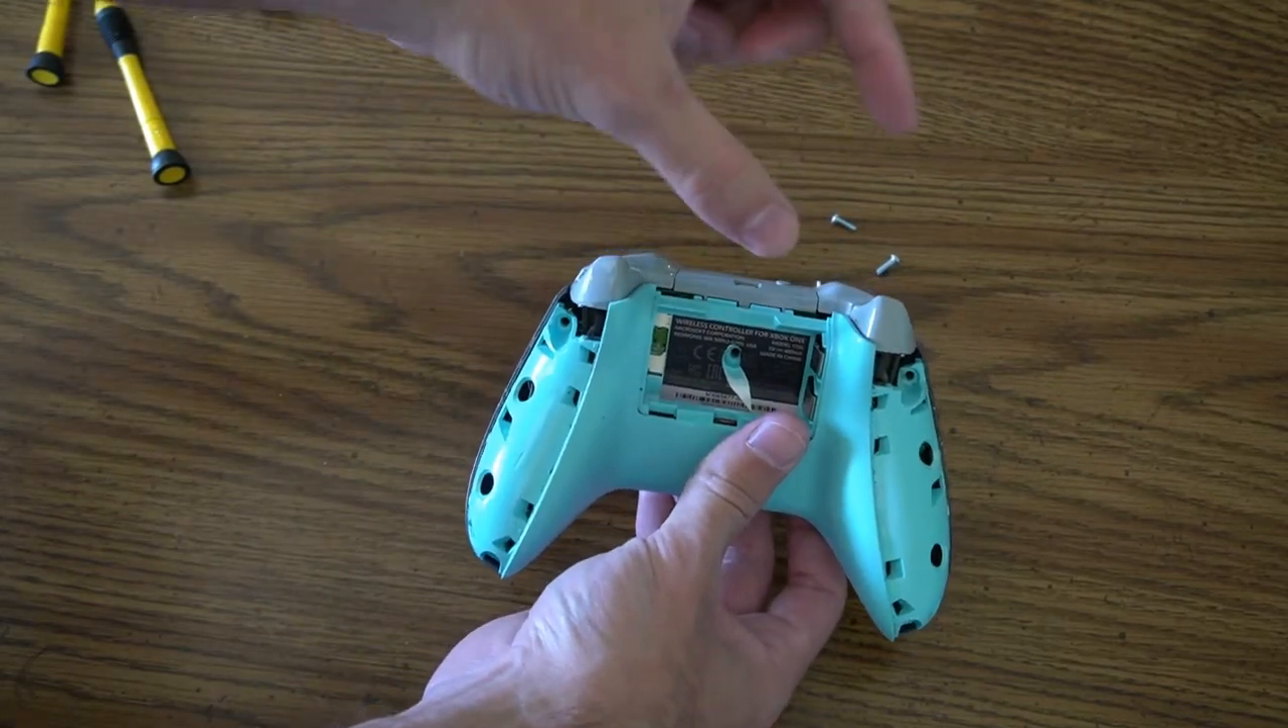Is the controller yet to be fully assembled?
Yes.